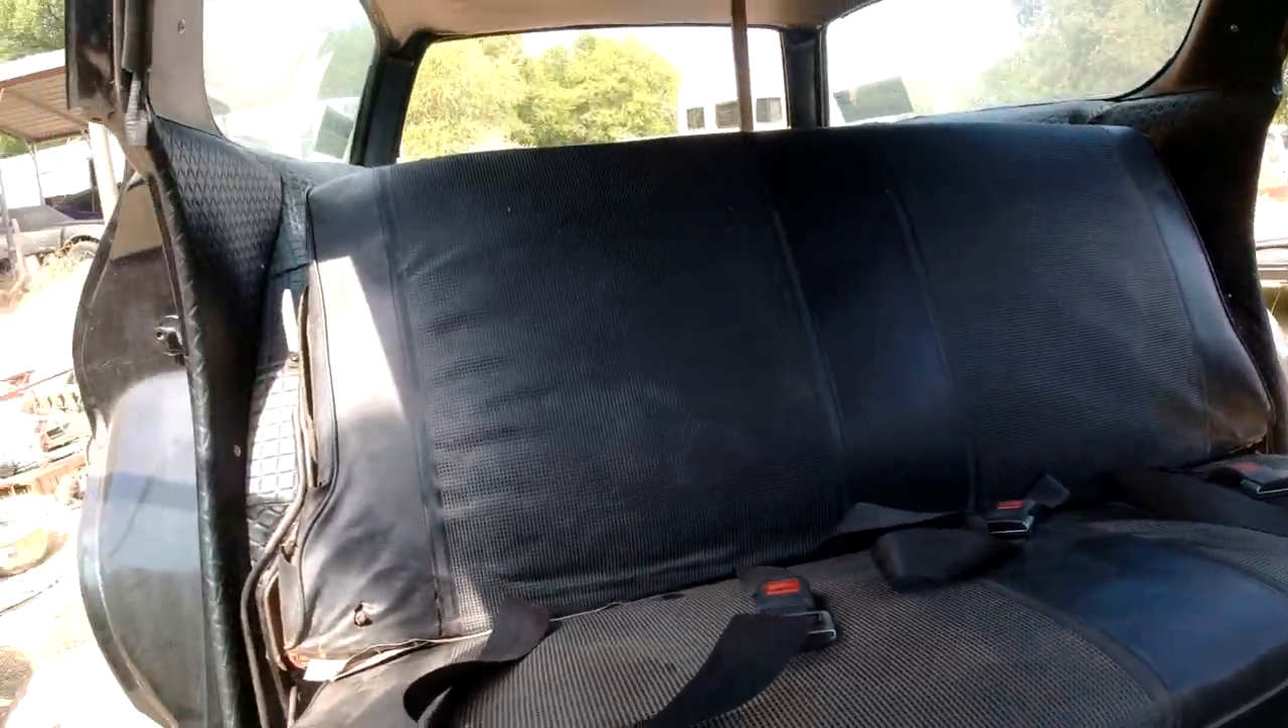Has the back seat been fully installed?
Yes.